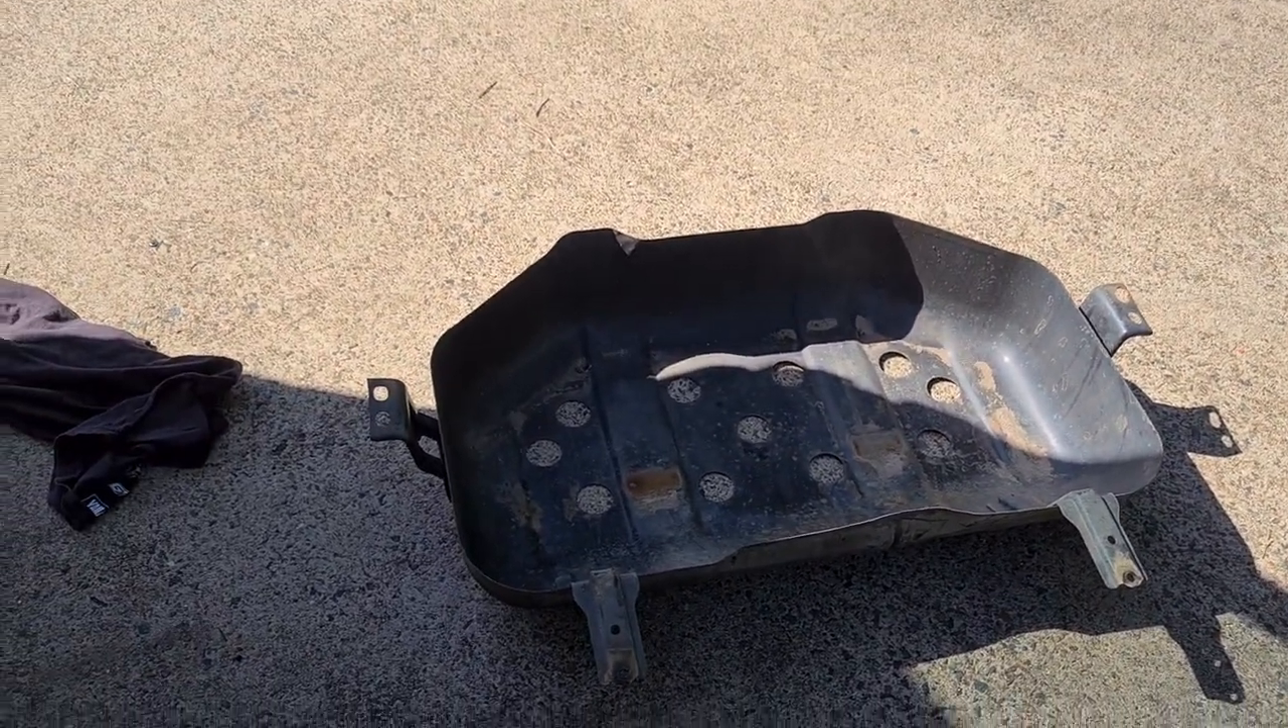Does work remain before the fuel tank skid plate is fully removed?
No.